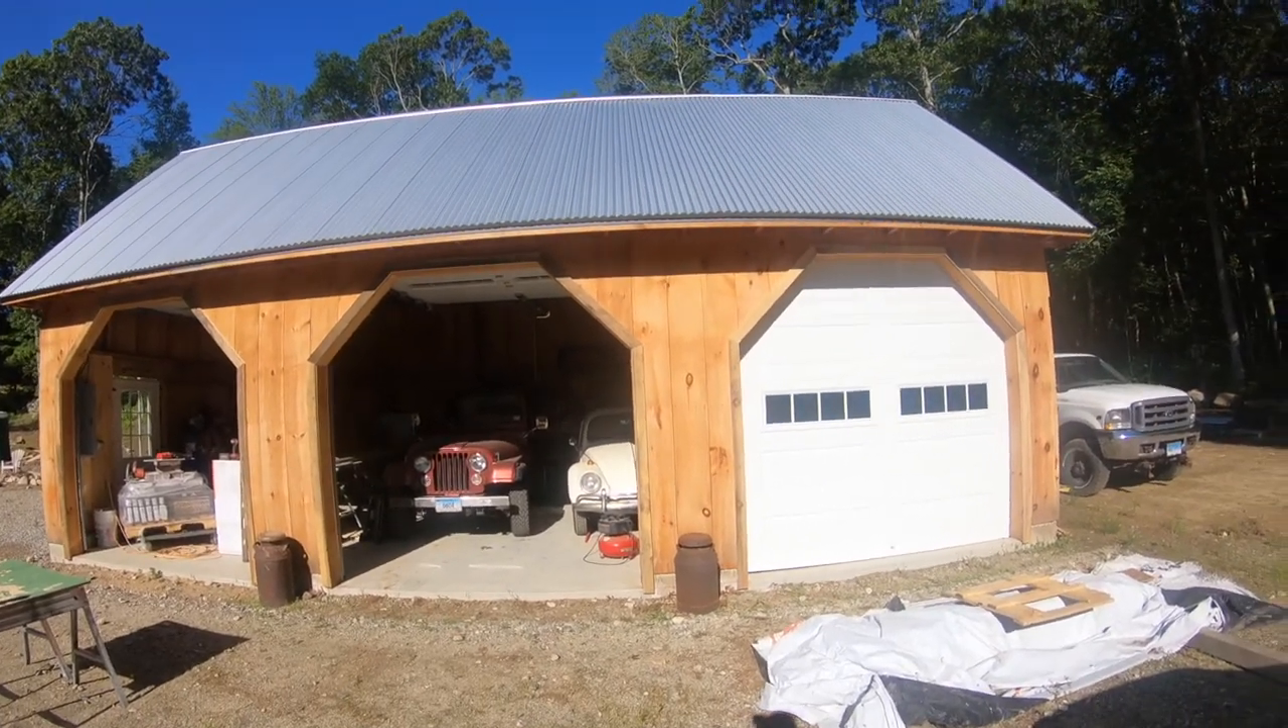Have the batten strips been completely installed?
No.